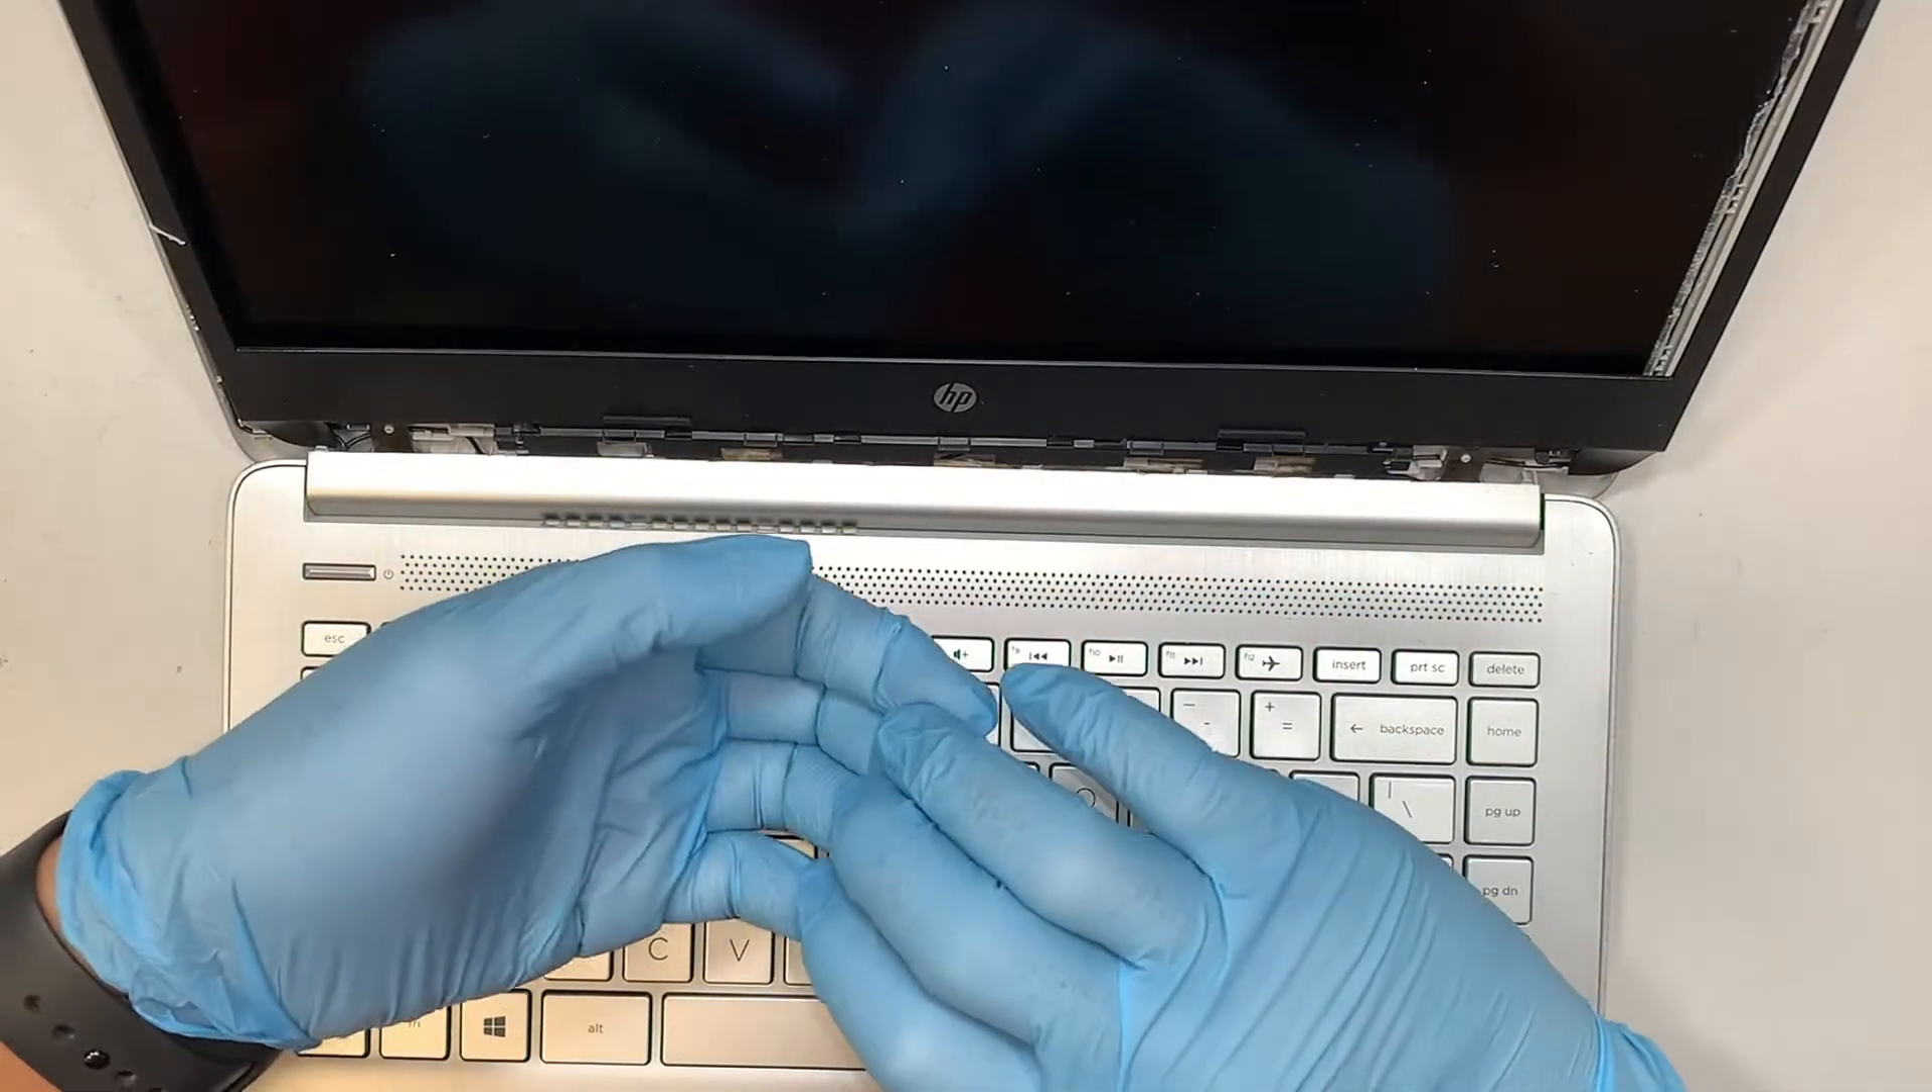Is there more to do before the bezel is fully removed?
Yes.